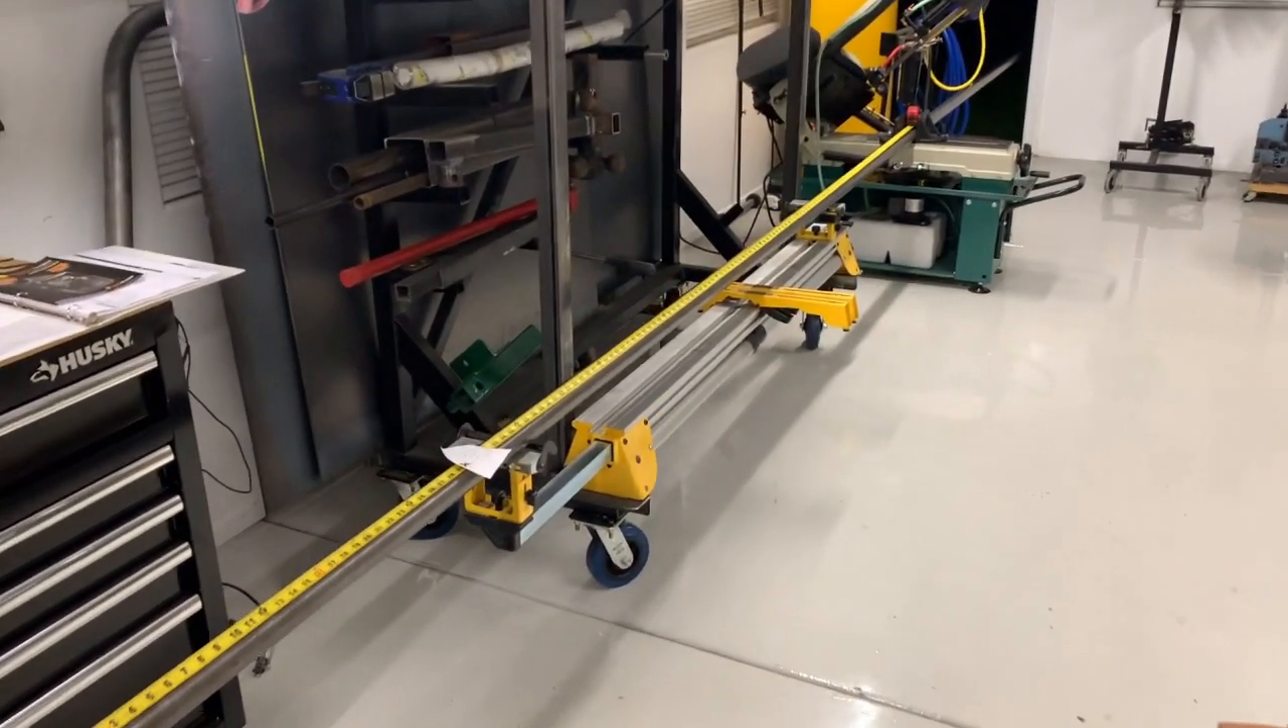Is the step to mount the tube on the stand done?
Yes.